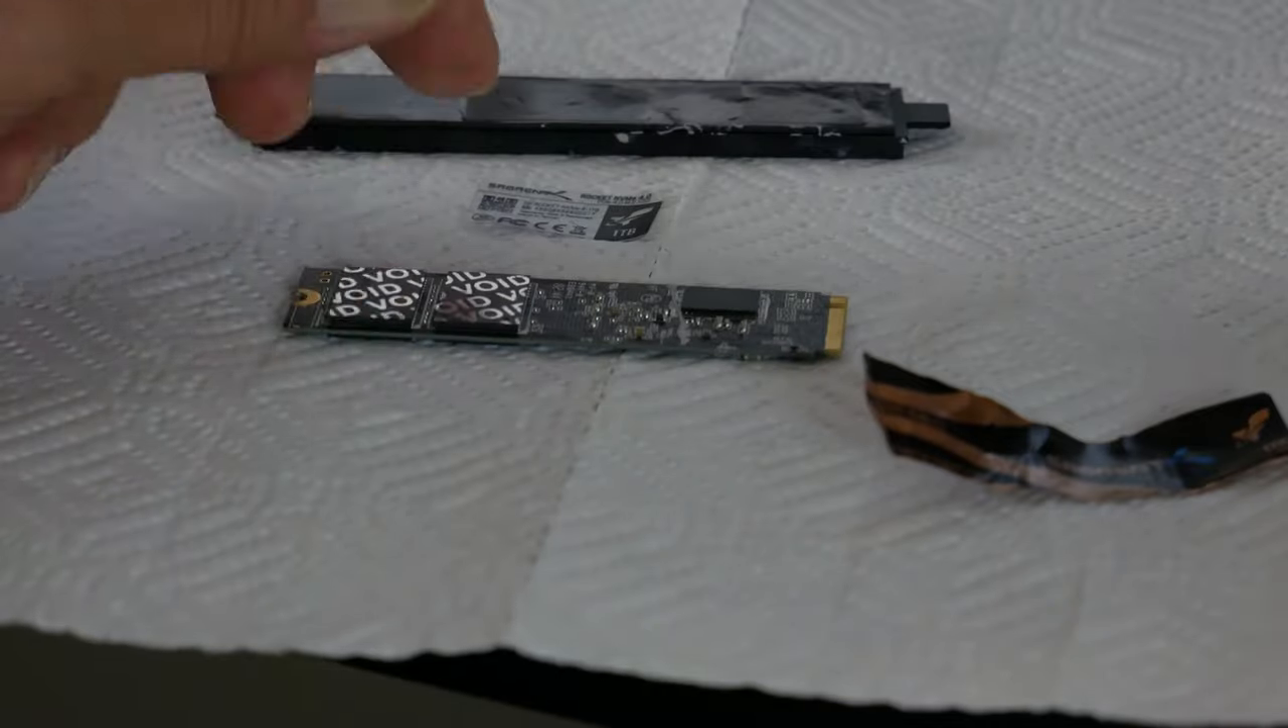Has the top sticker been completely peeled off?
Yes.